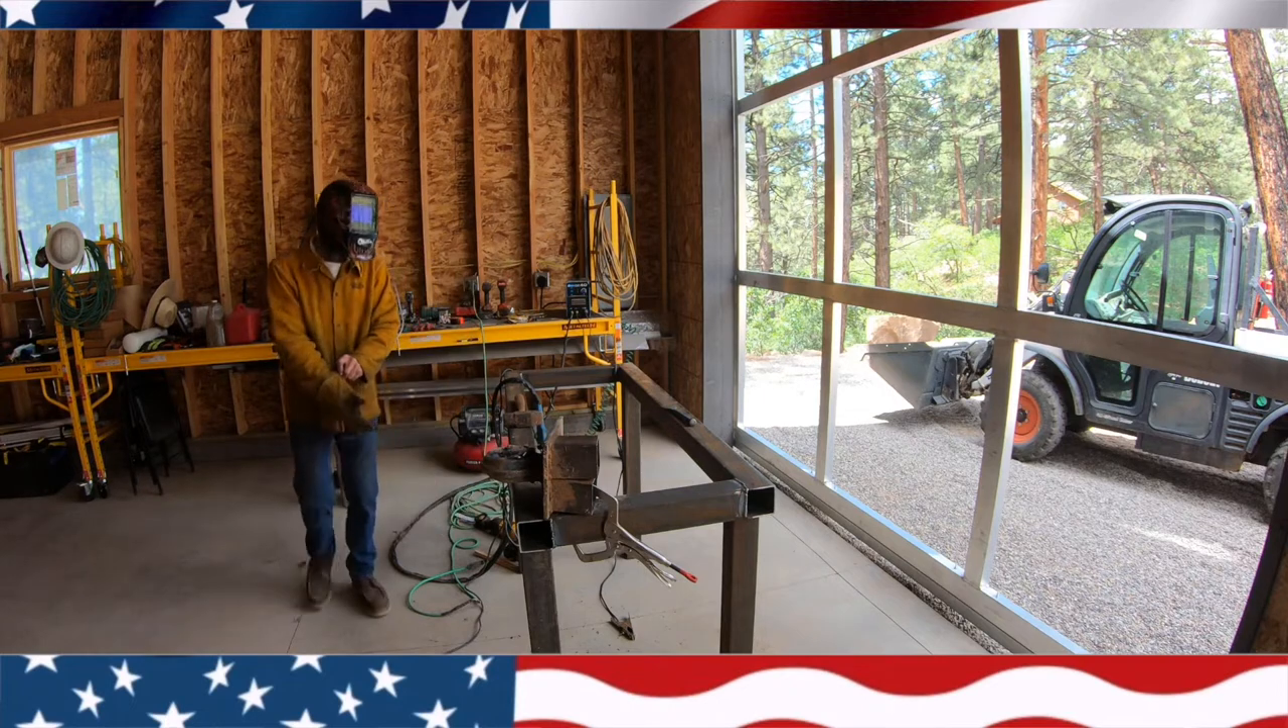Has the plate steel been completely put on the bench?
No.